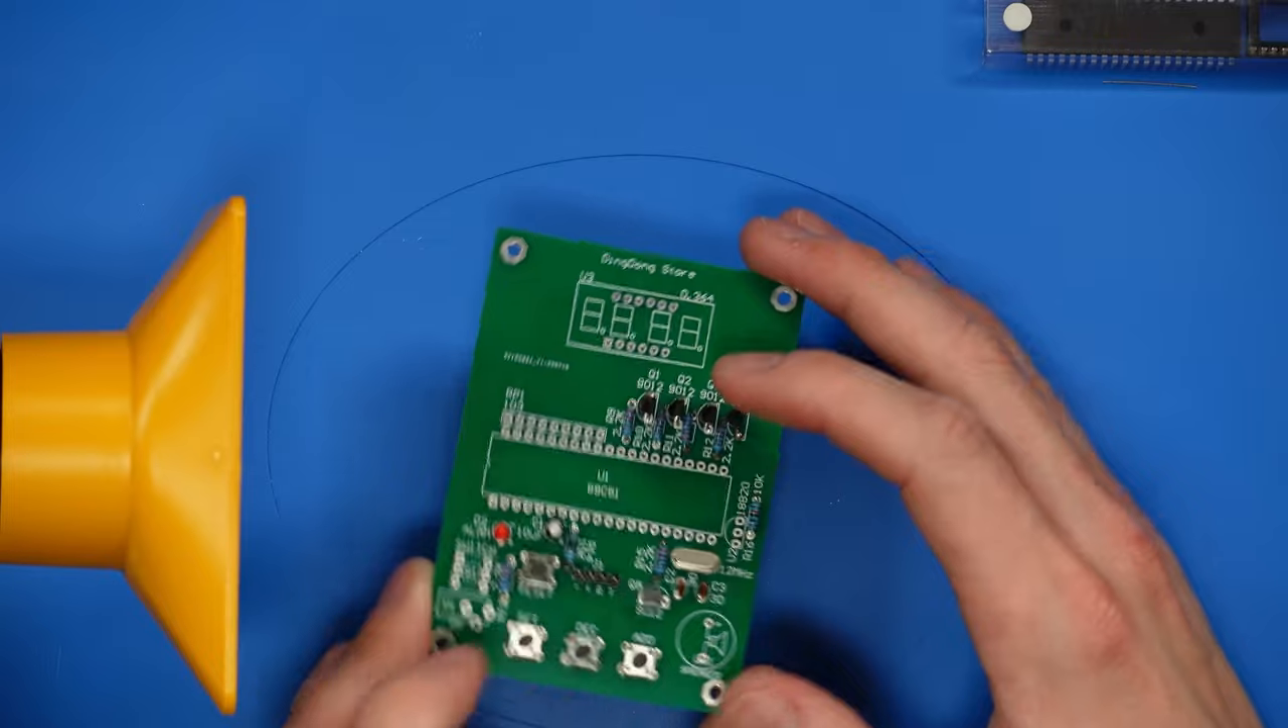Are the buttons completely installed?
Yes.